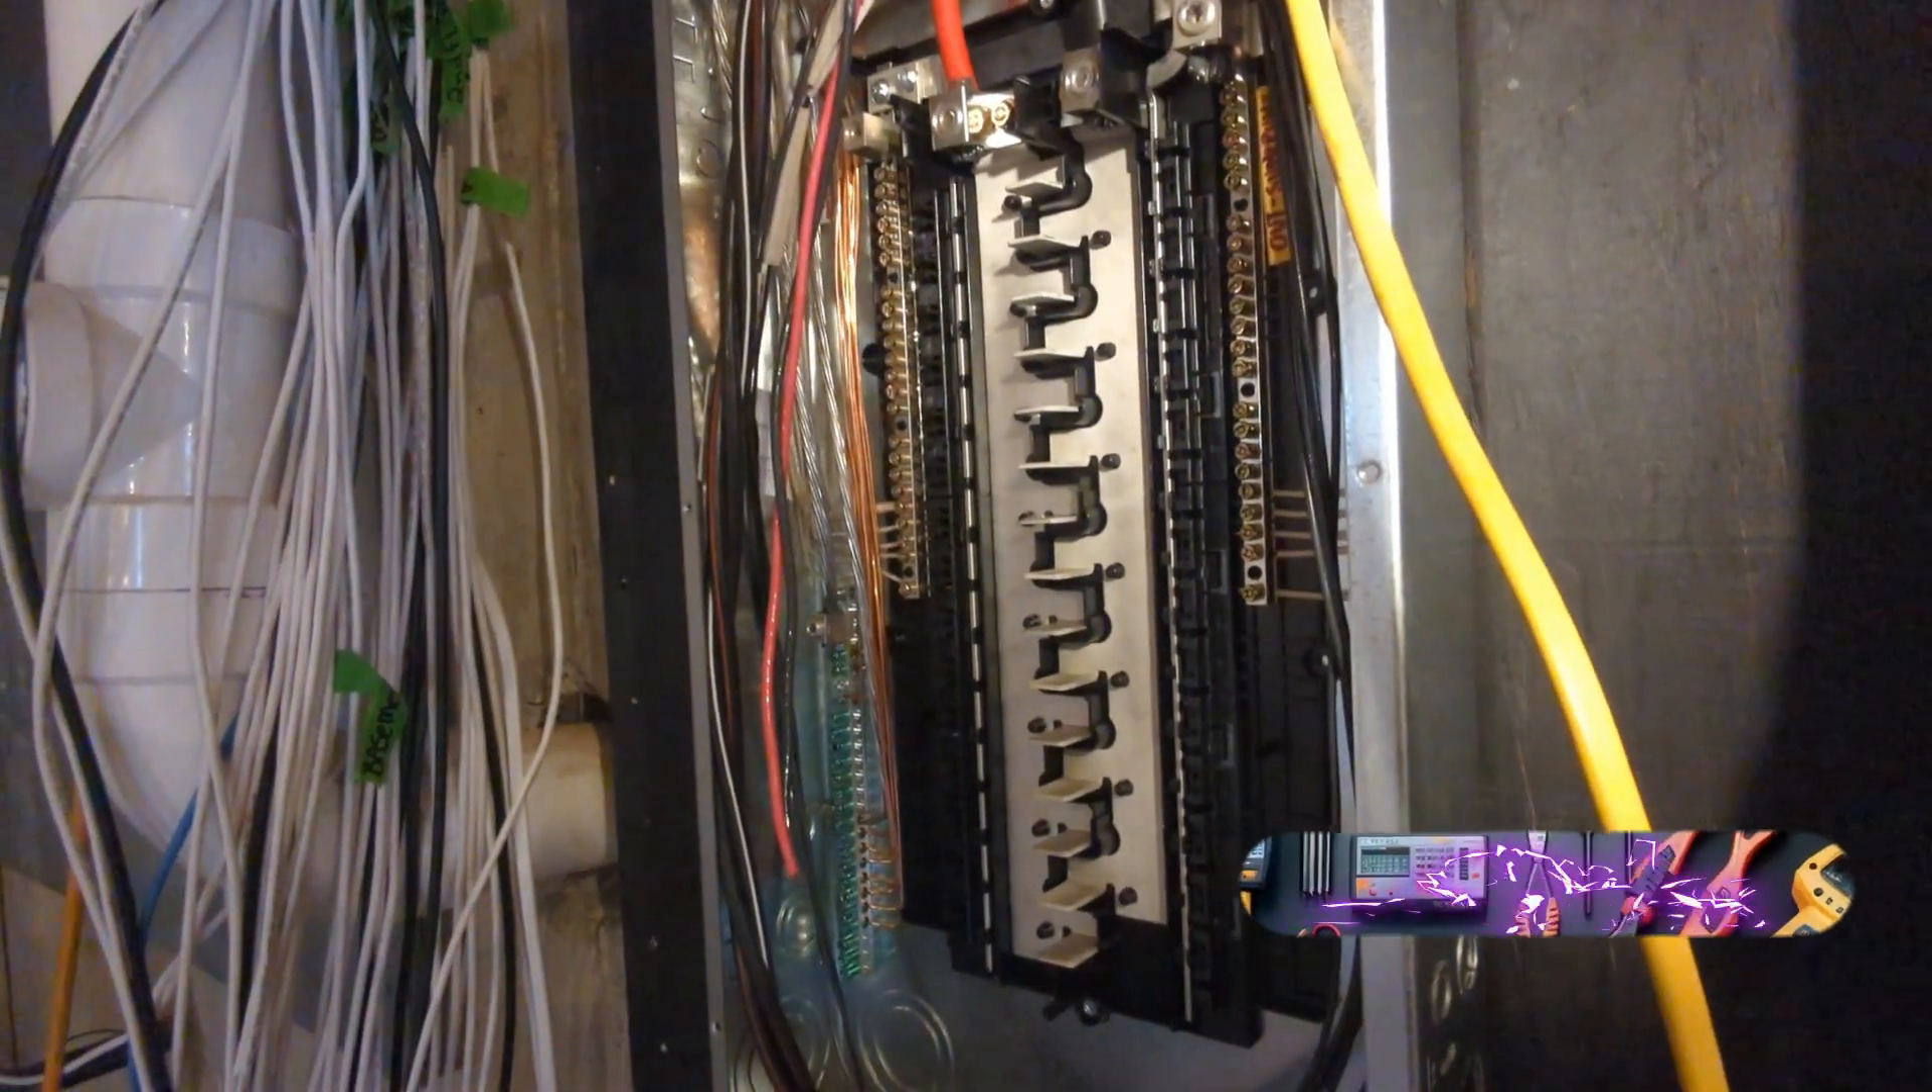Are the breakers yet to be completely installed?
Yes.